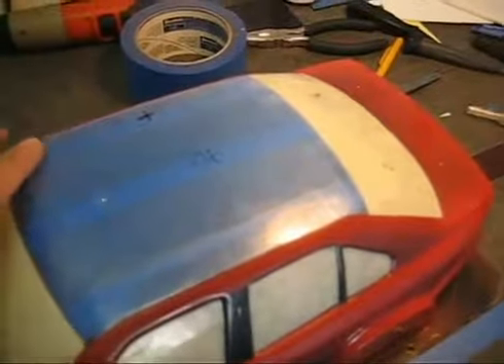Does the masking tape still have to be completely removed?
Yes.